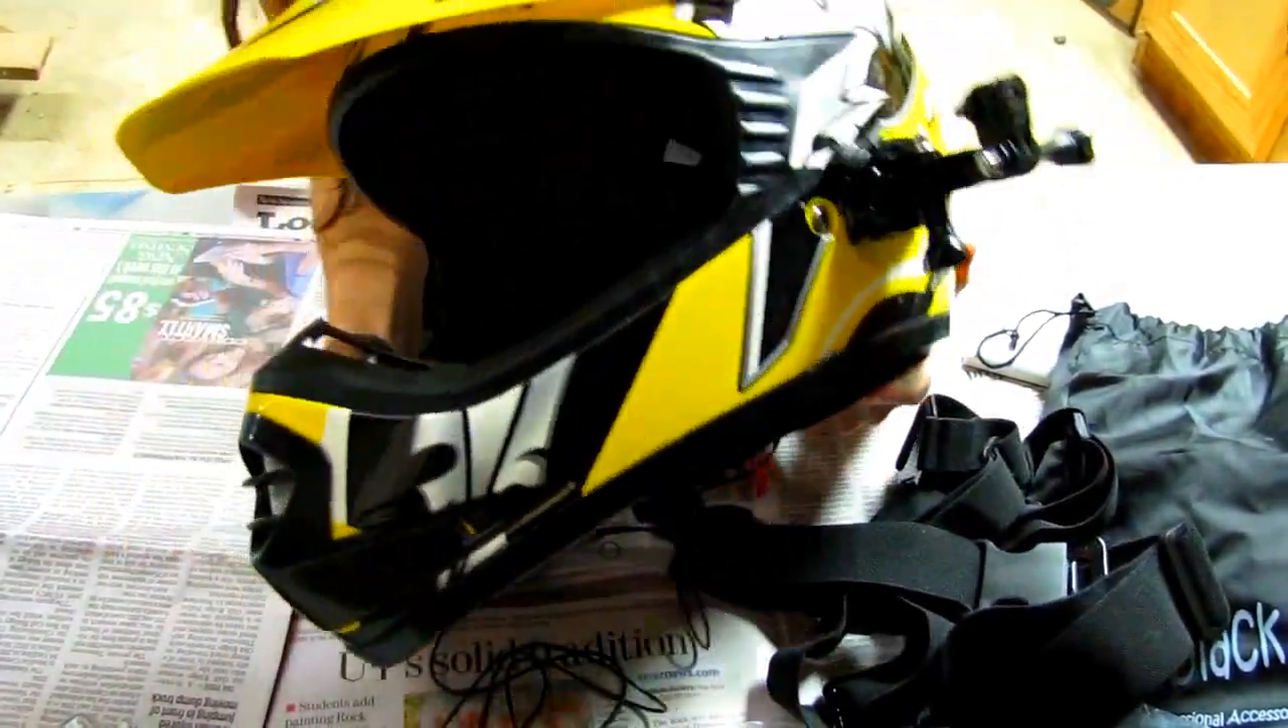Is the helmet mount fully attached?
Yes.